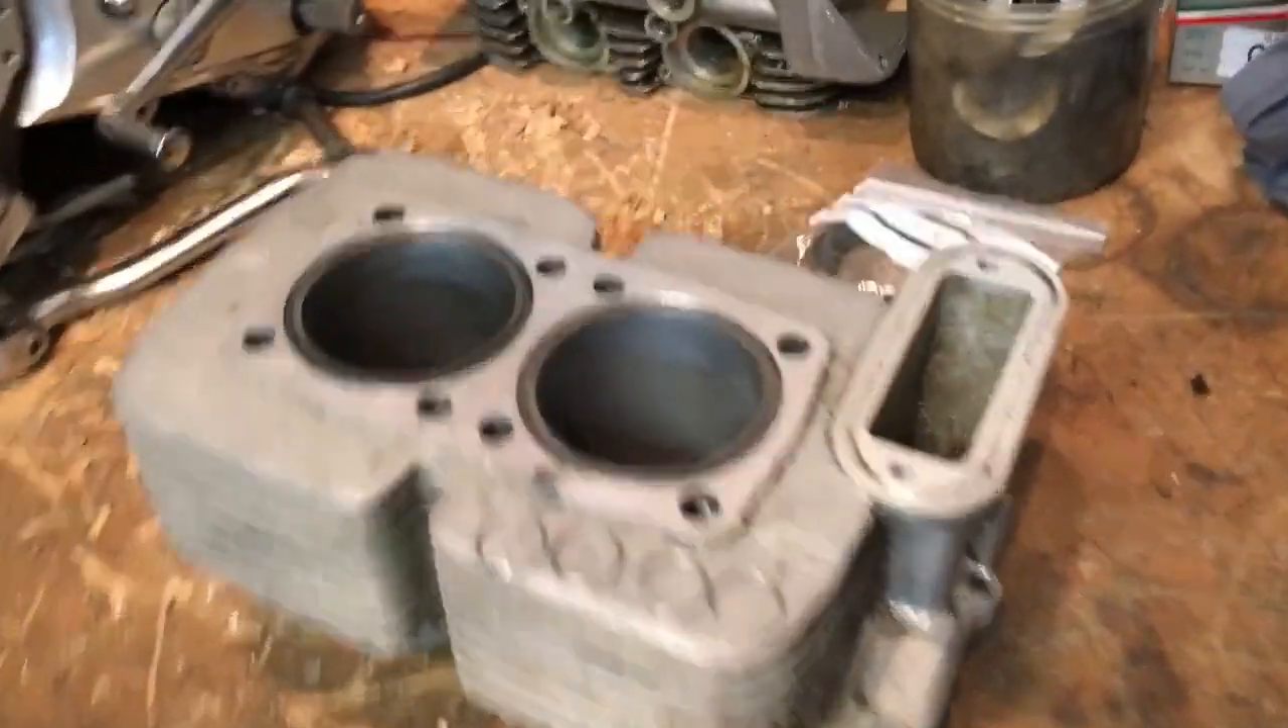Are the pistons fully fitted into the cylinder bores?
No.